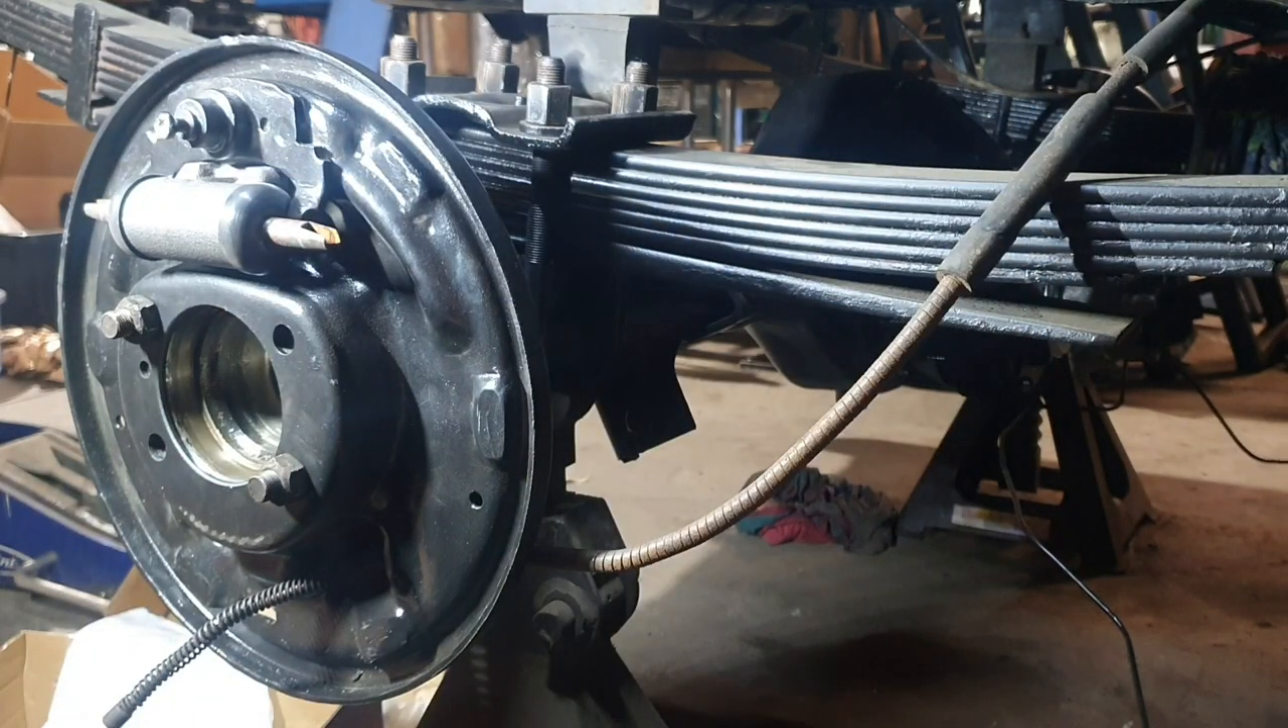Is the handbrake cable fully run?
Yes.